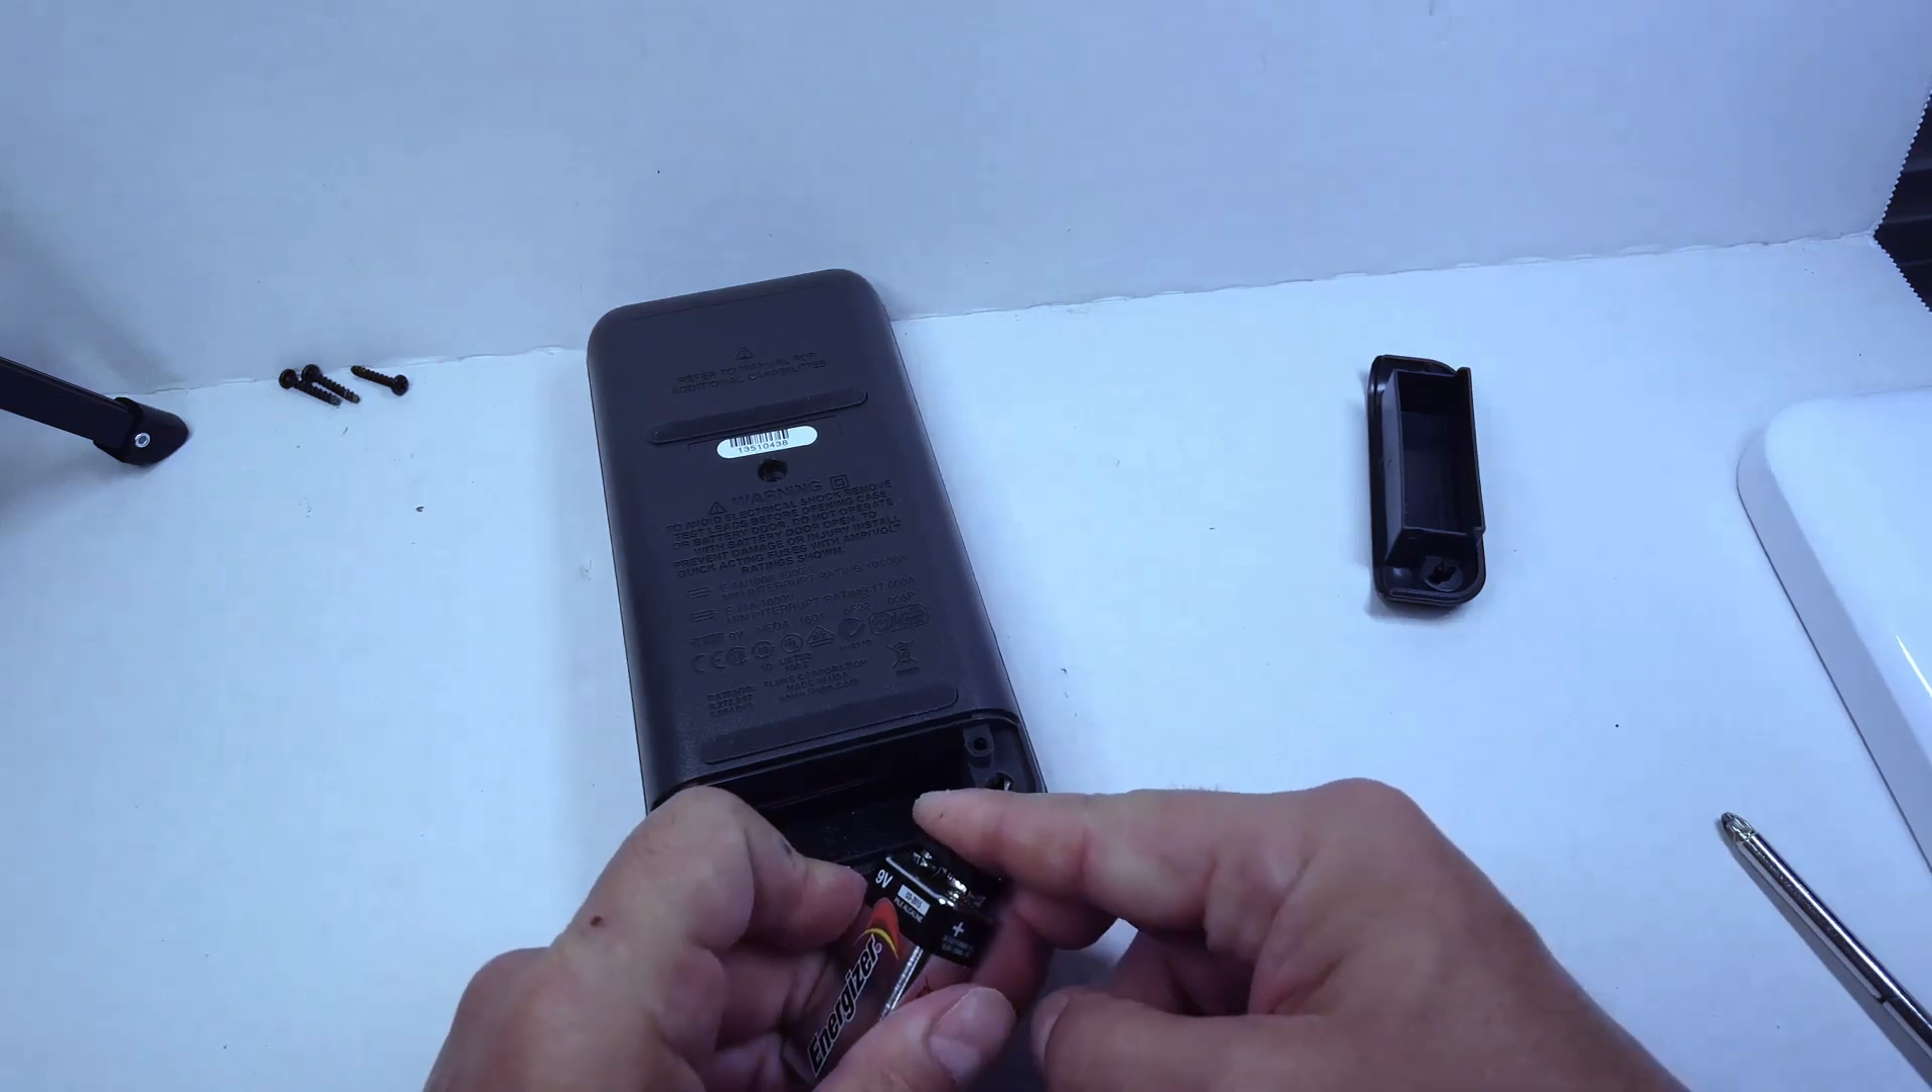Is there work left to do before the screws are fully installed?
Yes.